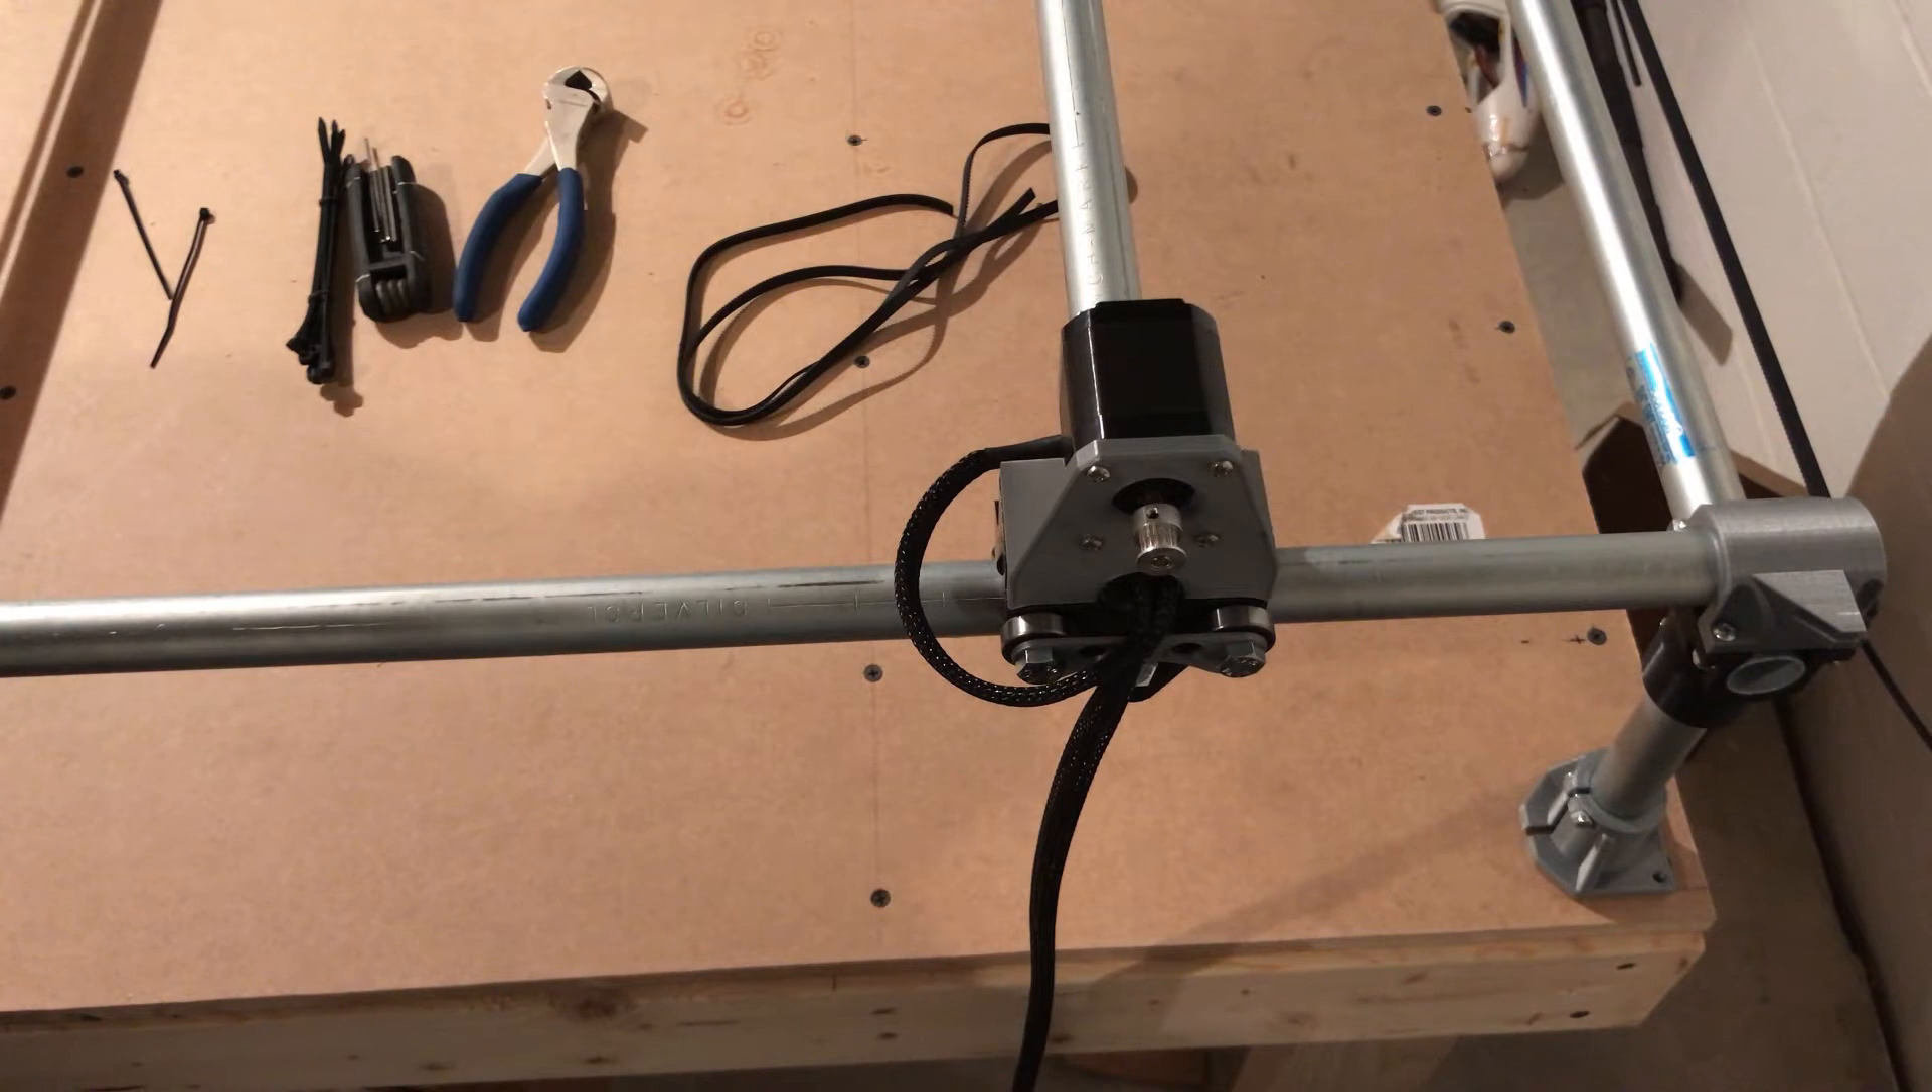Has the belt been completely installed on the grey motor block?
No.